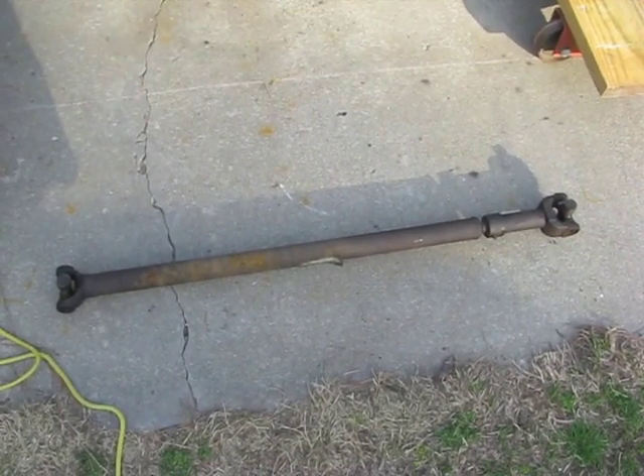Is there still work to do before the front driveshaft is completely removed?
No.